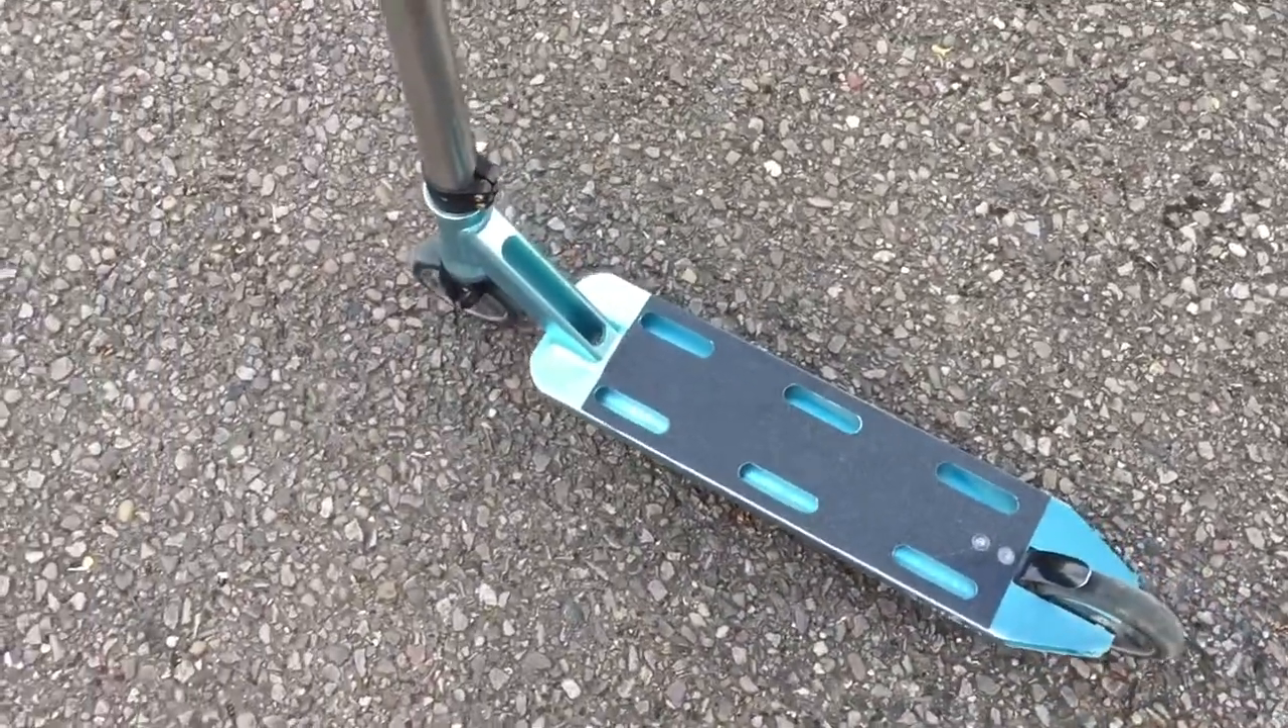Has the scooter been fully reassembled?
Yes.